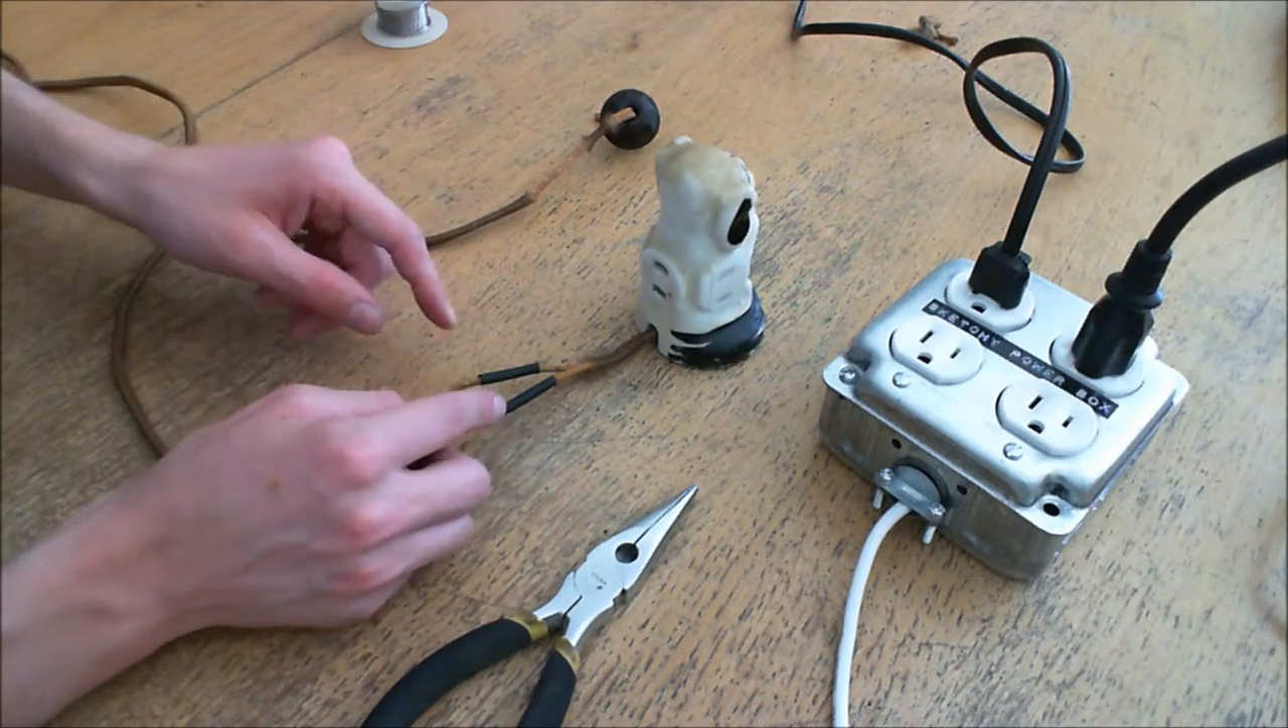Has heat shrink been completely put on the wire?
Yes.